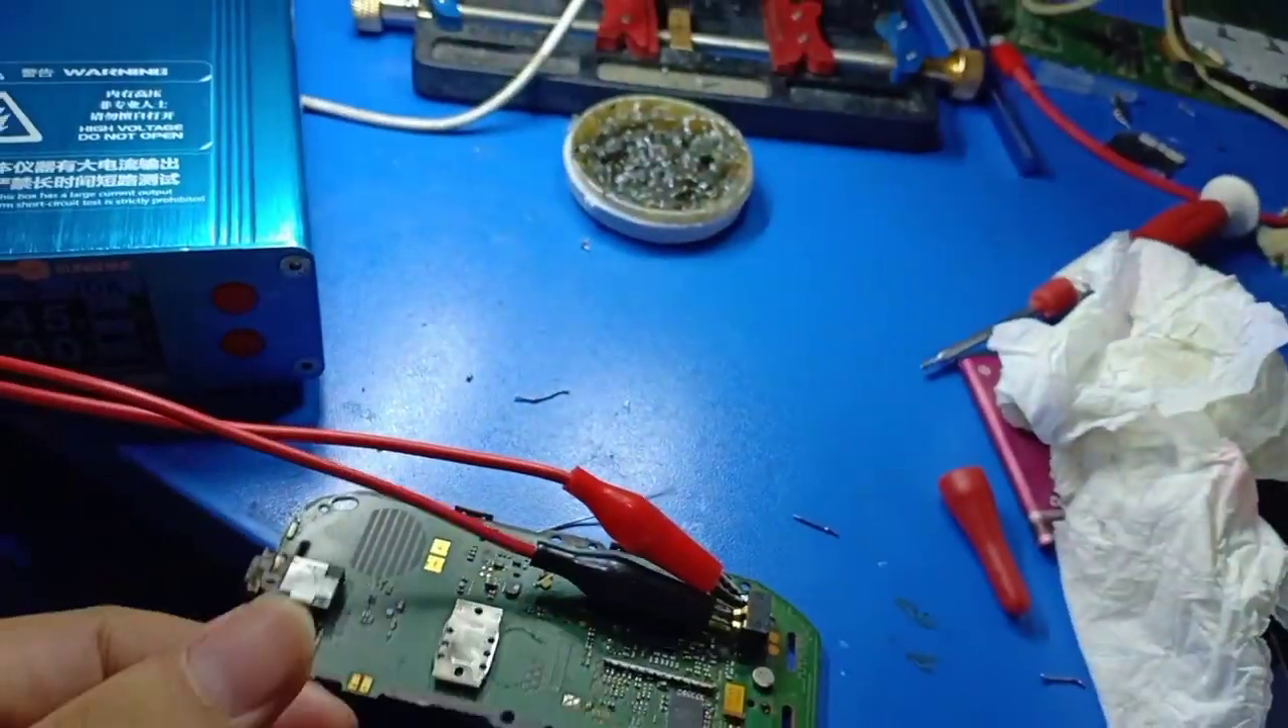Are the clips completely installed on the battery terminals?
Yes.